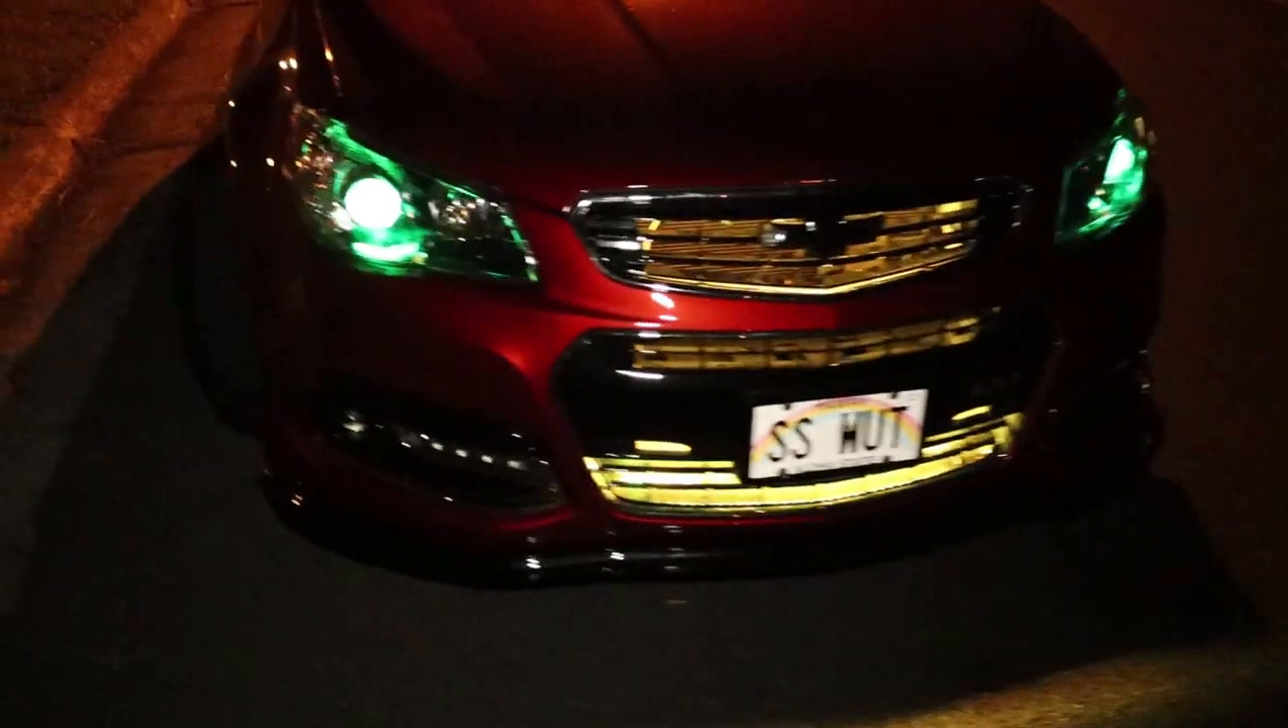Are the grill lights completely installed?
Yes.